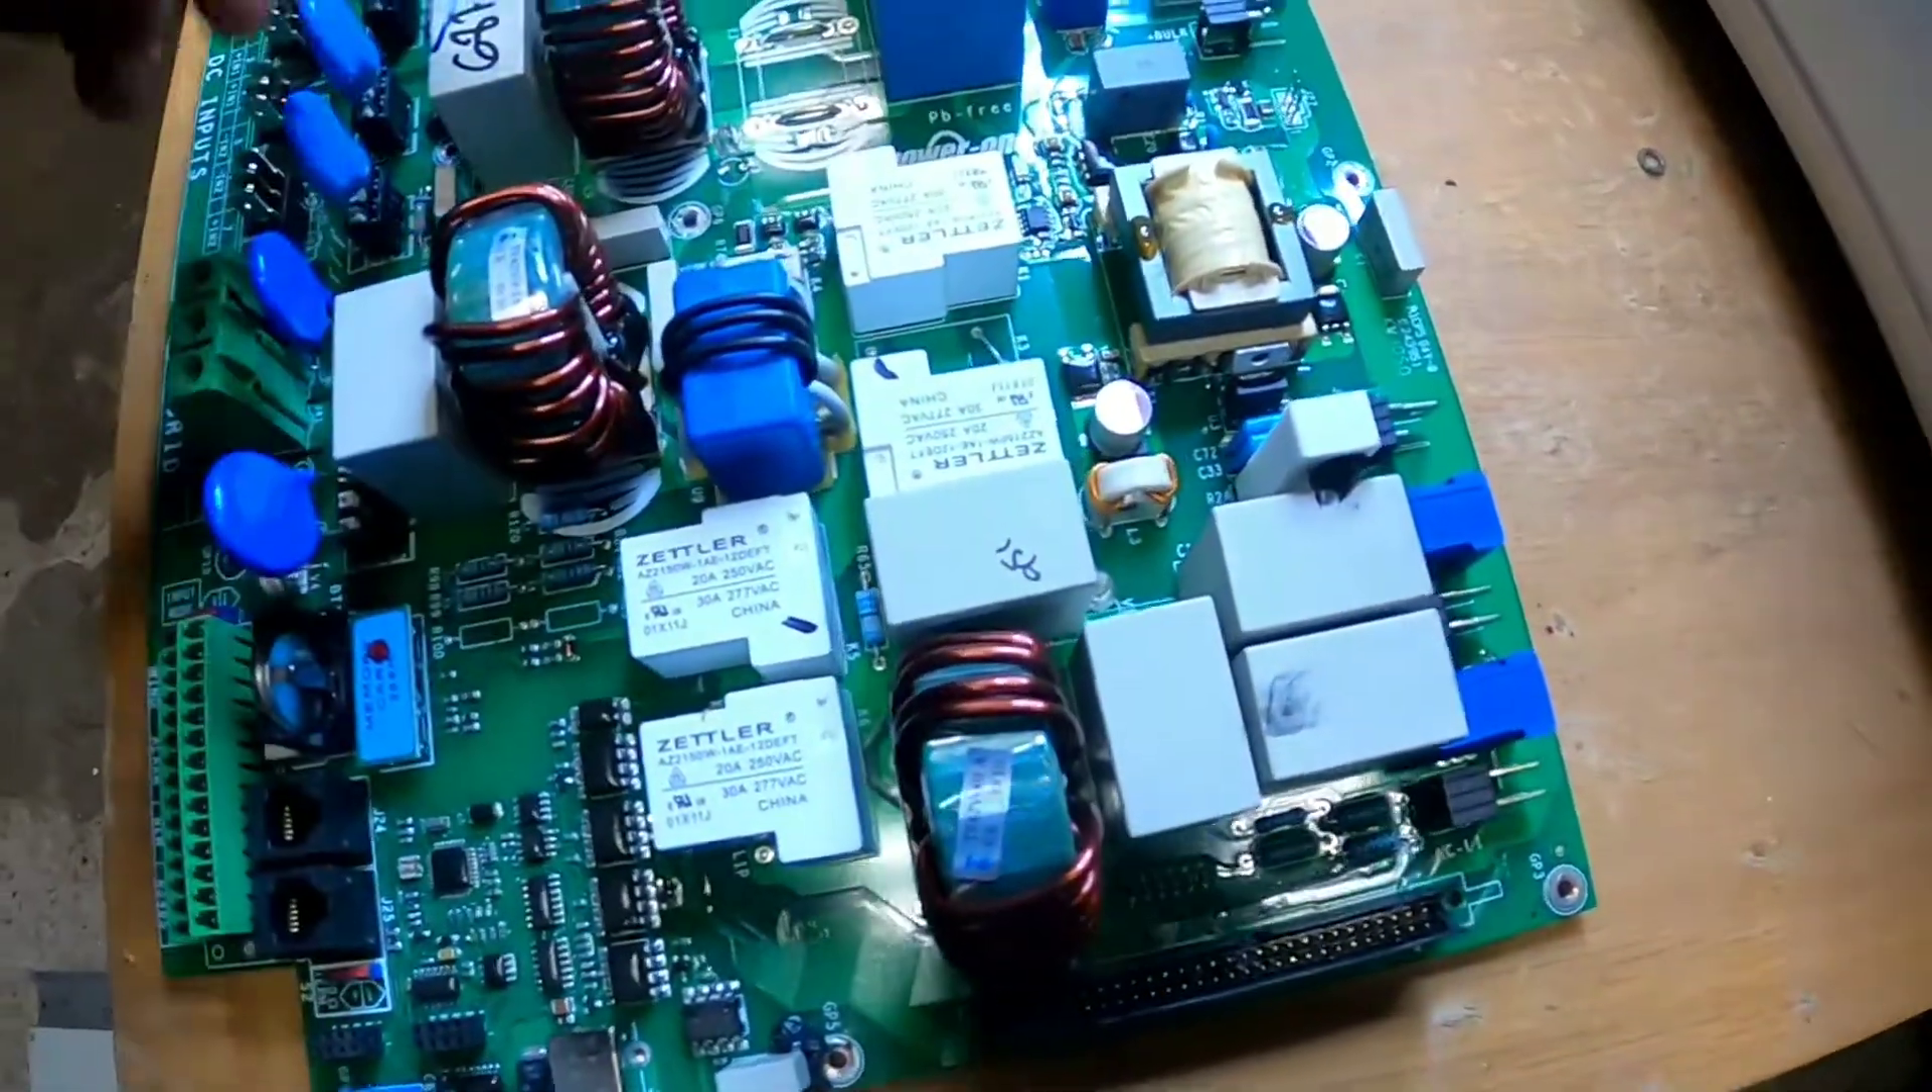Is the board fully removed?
Yes.